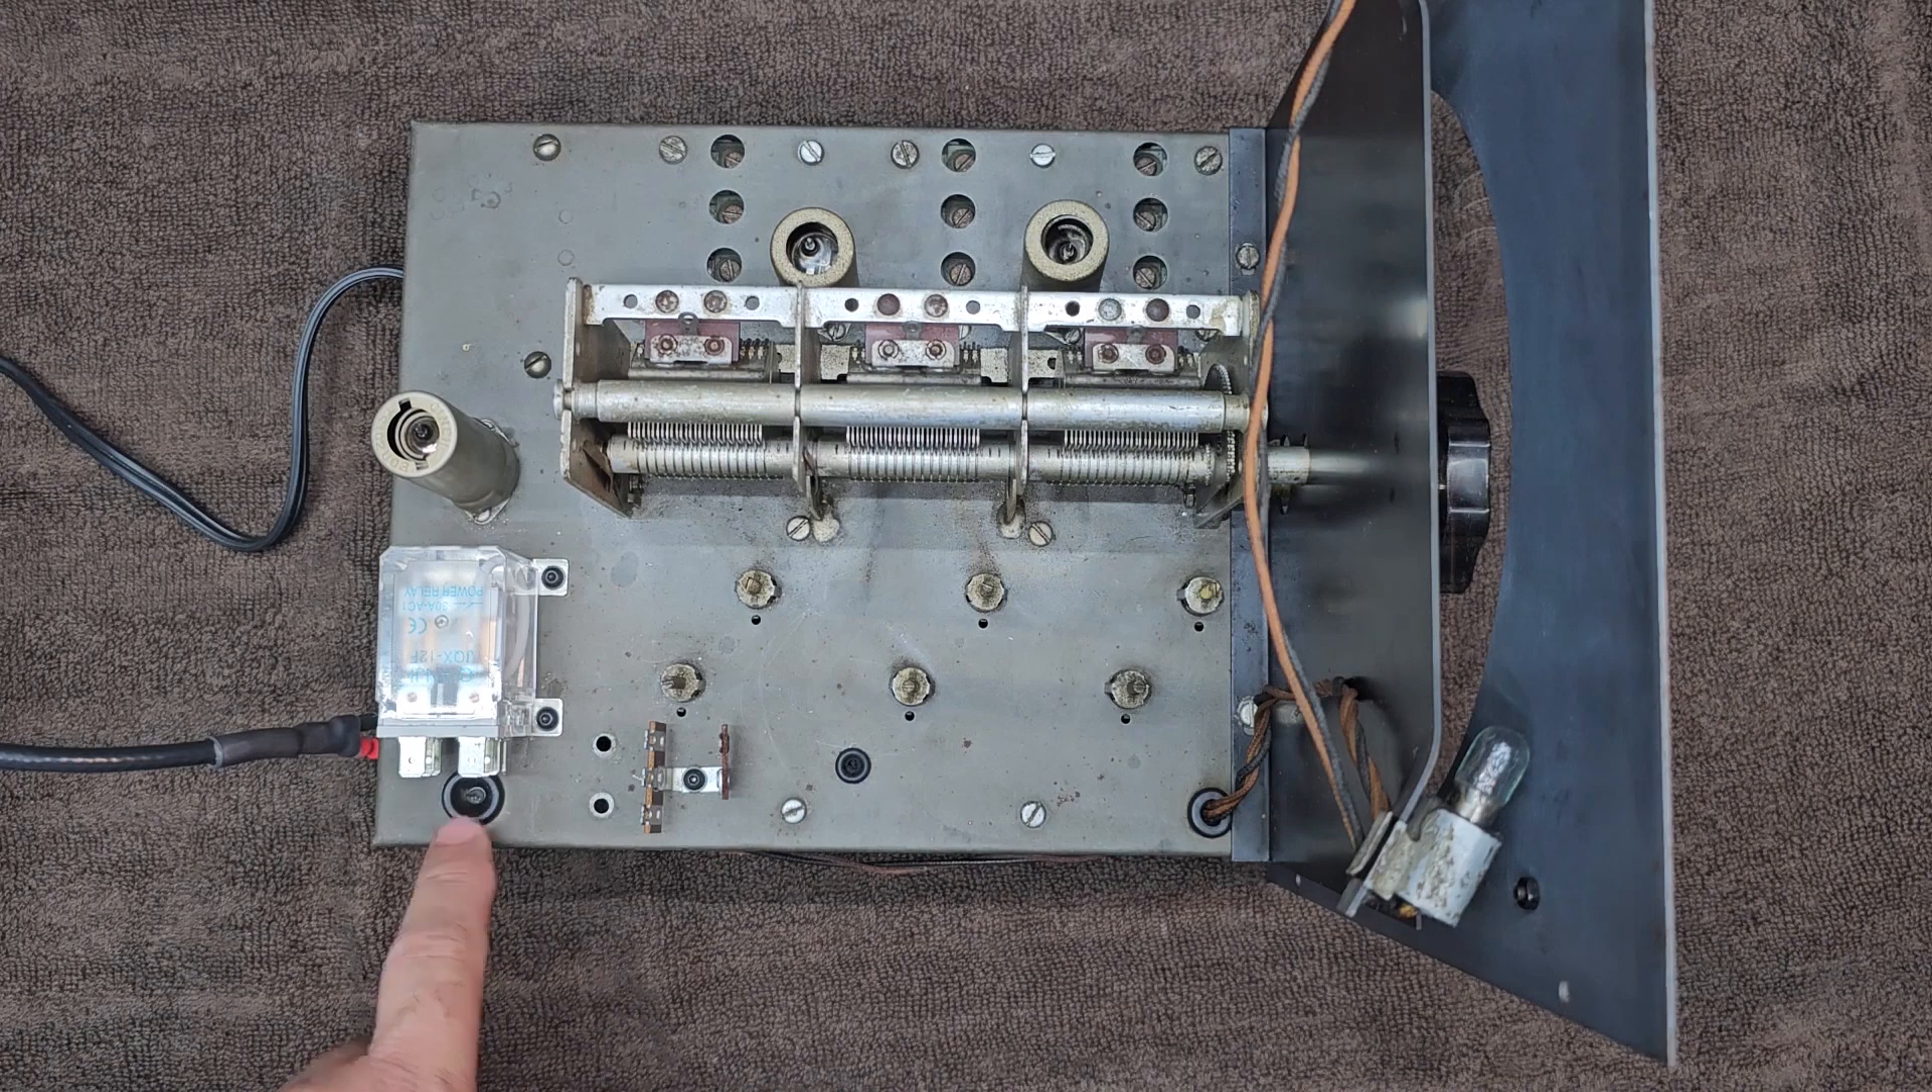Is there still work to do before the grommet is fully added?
No.